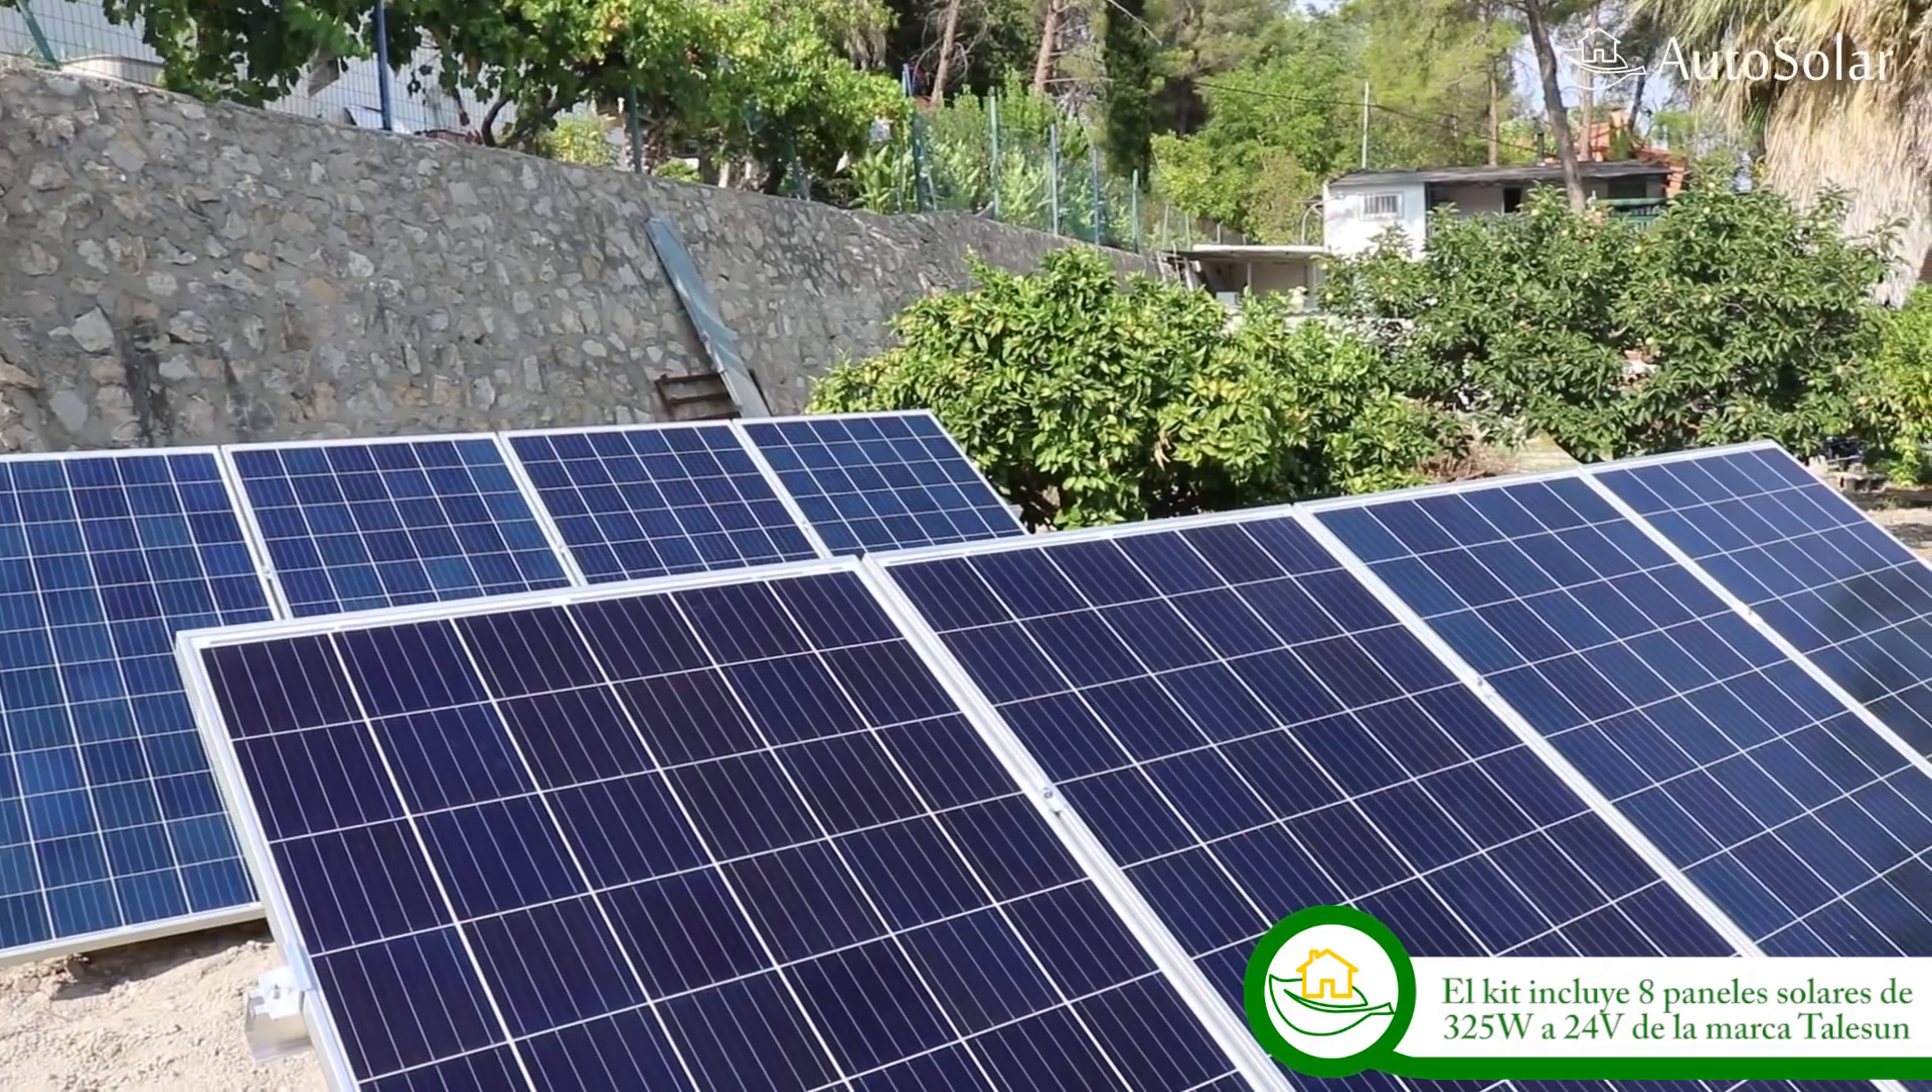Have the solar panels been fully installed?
Yes.